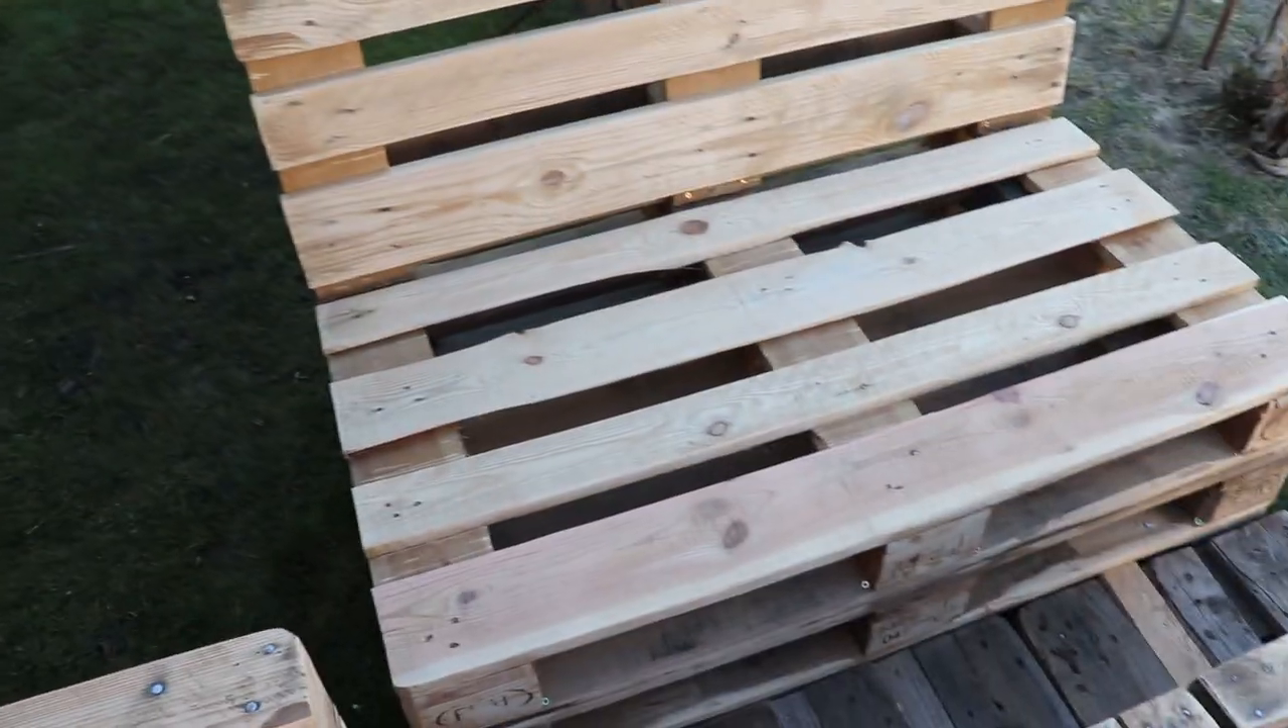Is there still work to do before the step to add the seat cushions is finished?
Yes.